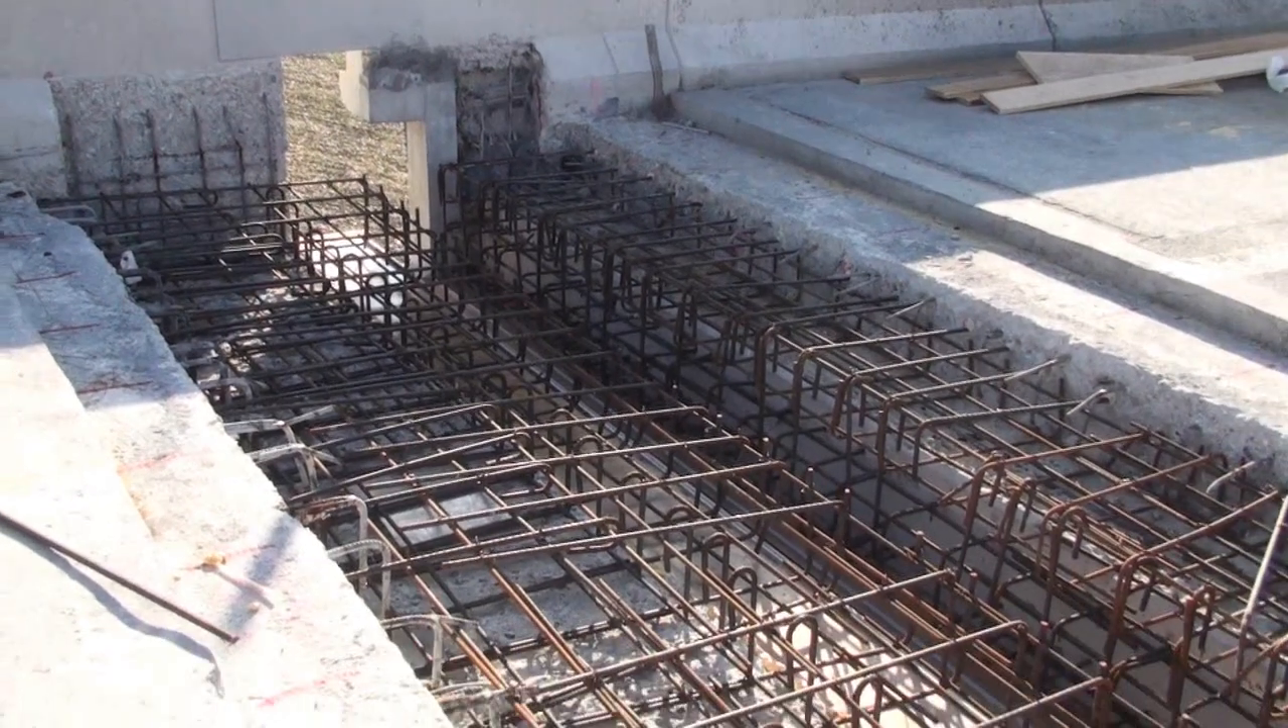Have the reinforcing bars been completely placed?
Yes.